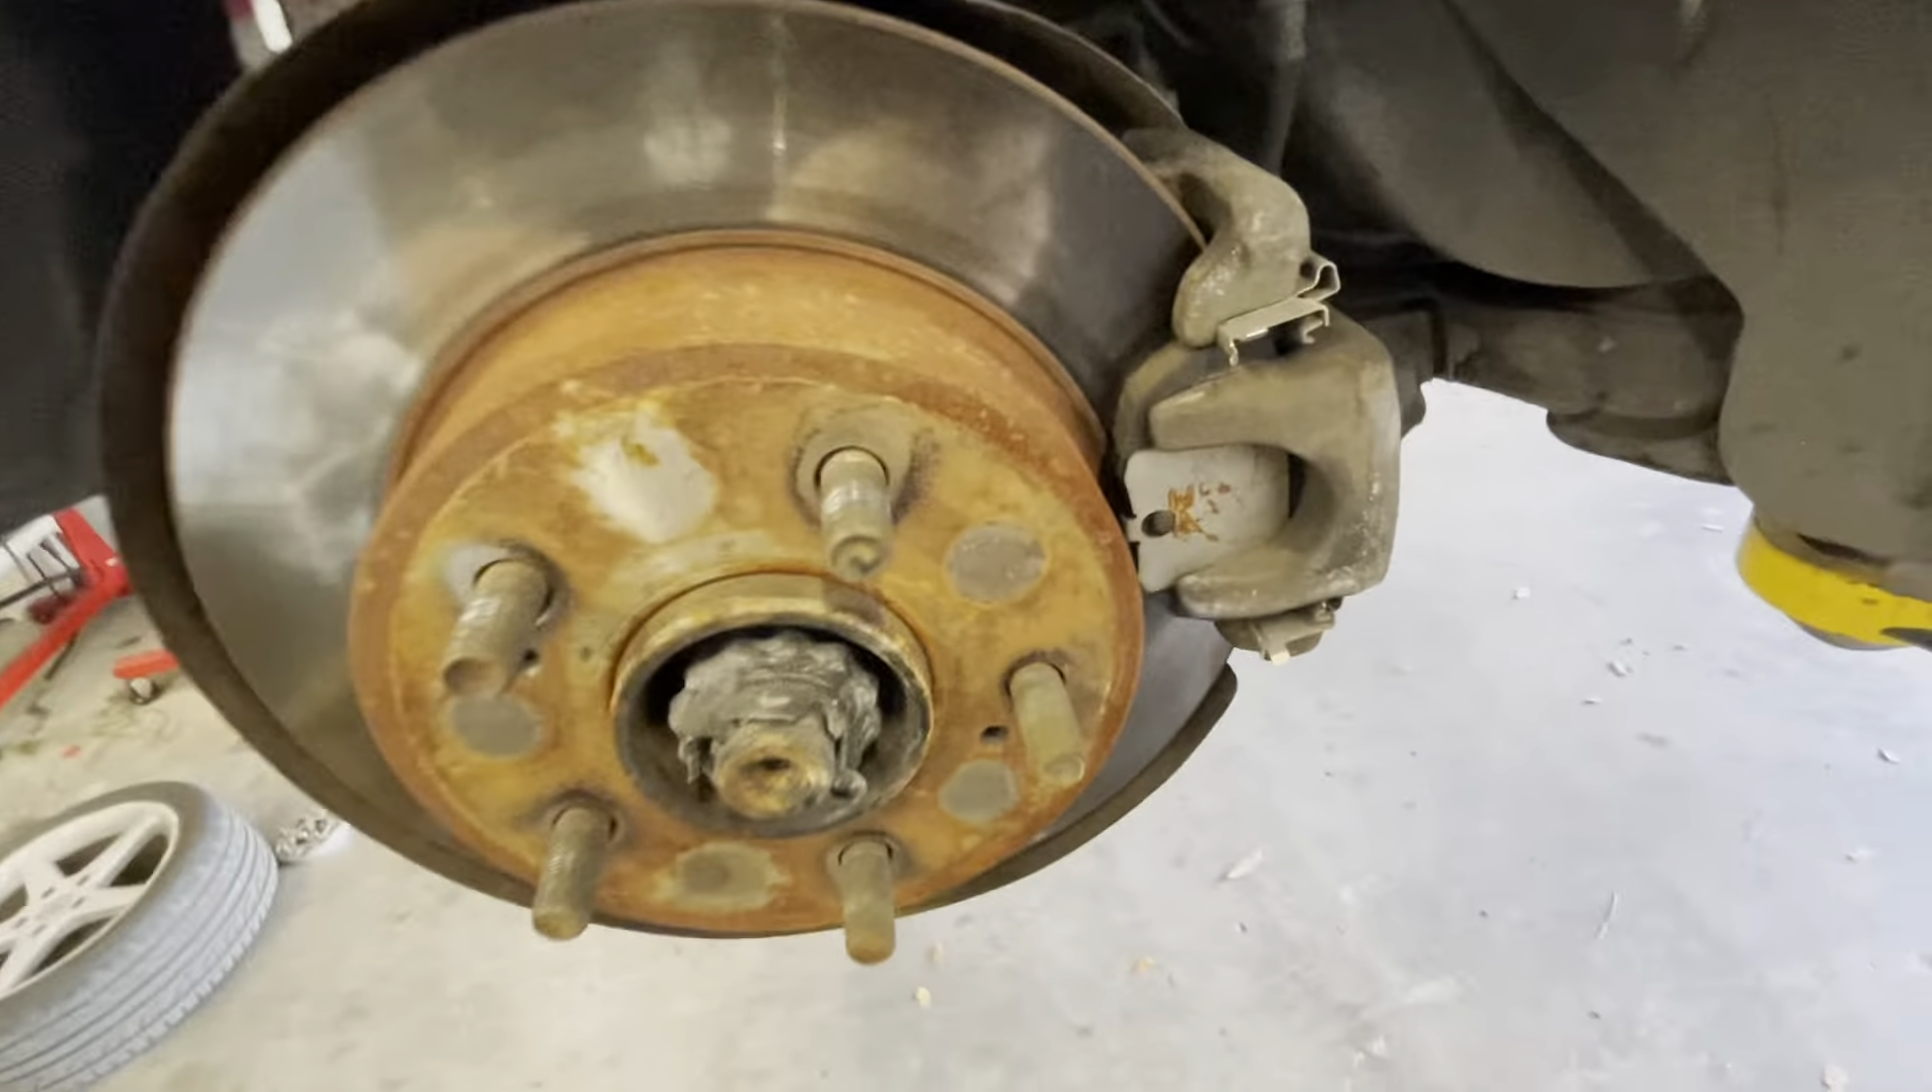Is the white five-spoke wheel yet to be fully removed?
No.